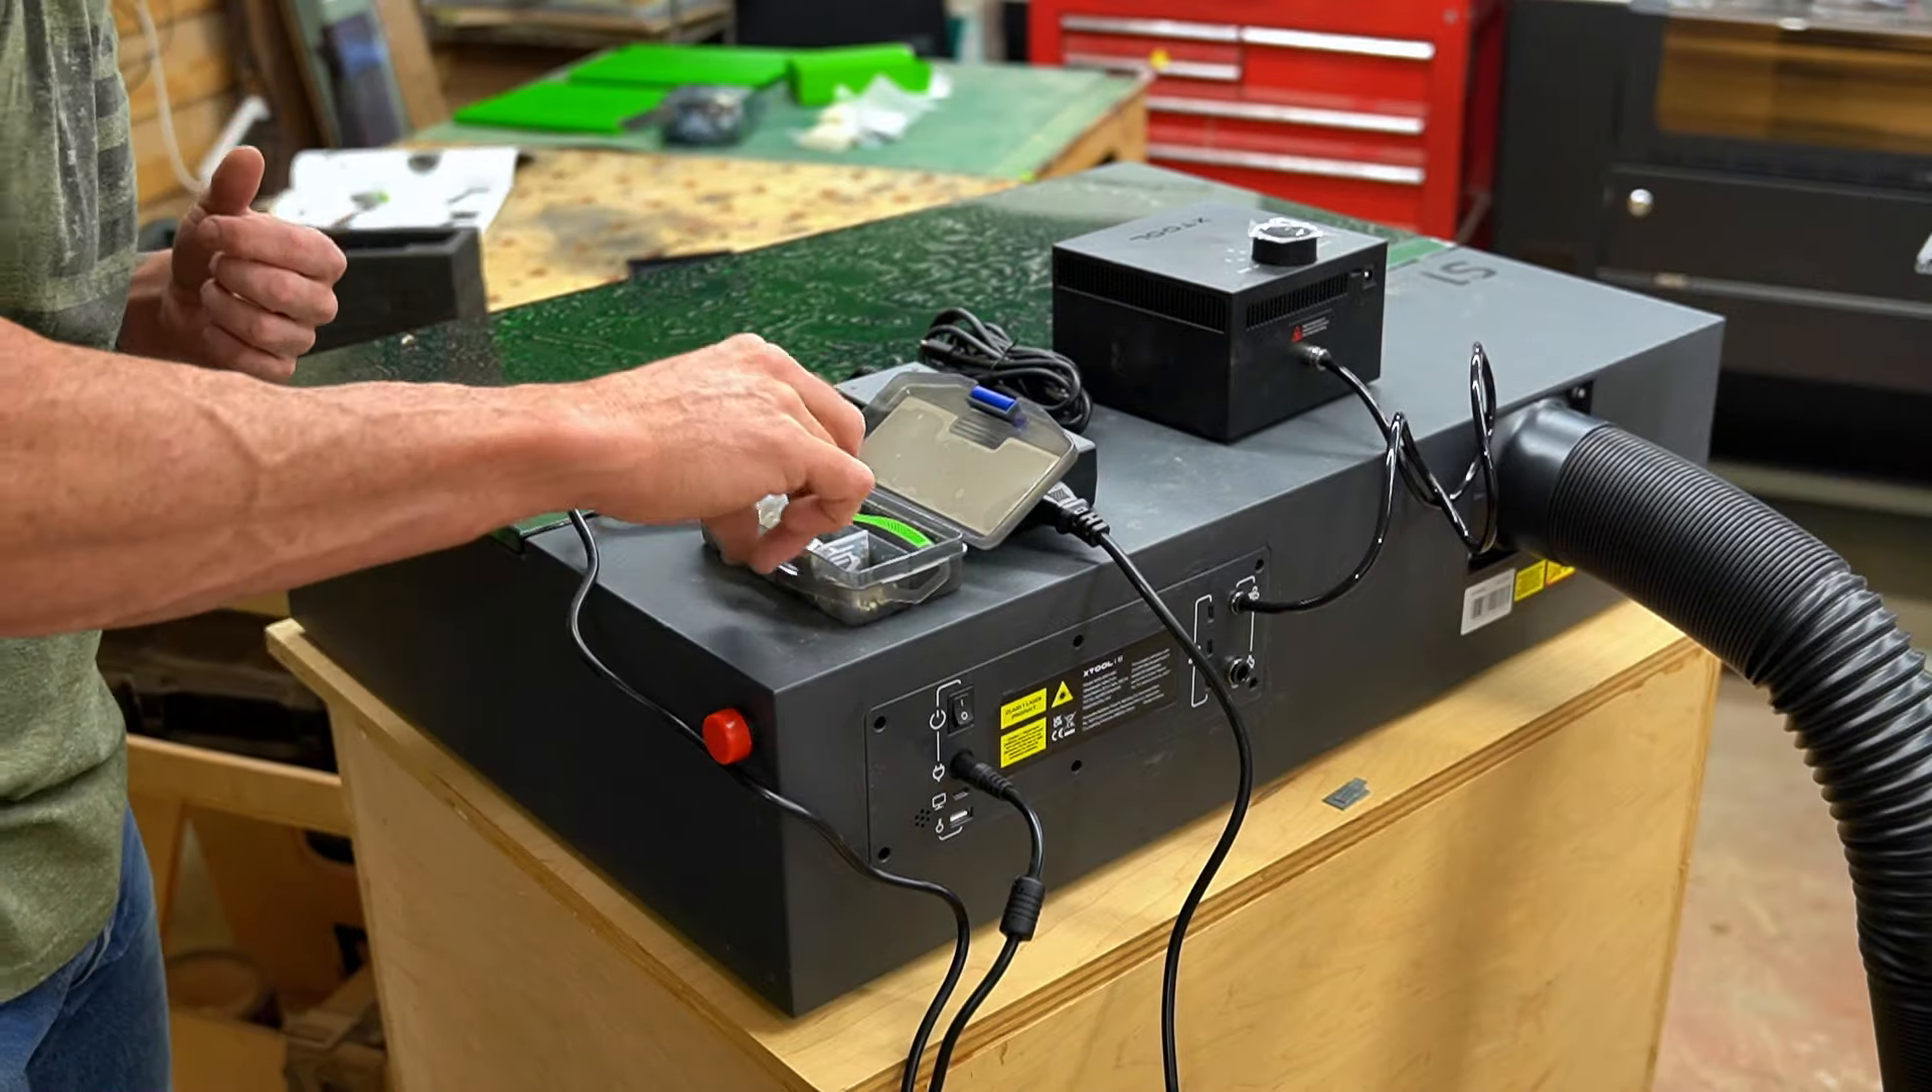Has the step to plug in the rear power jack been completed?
Yes.